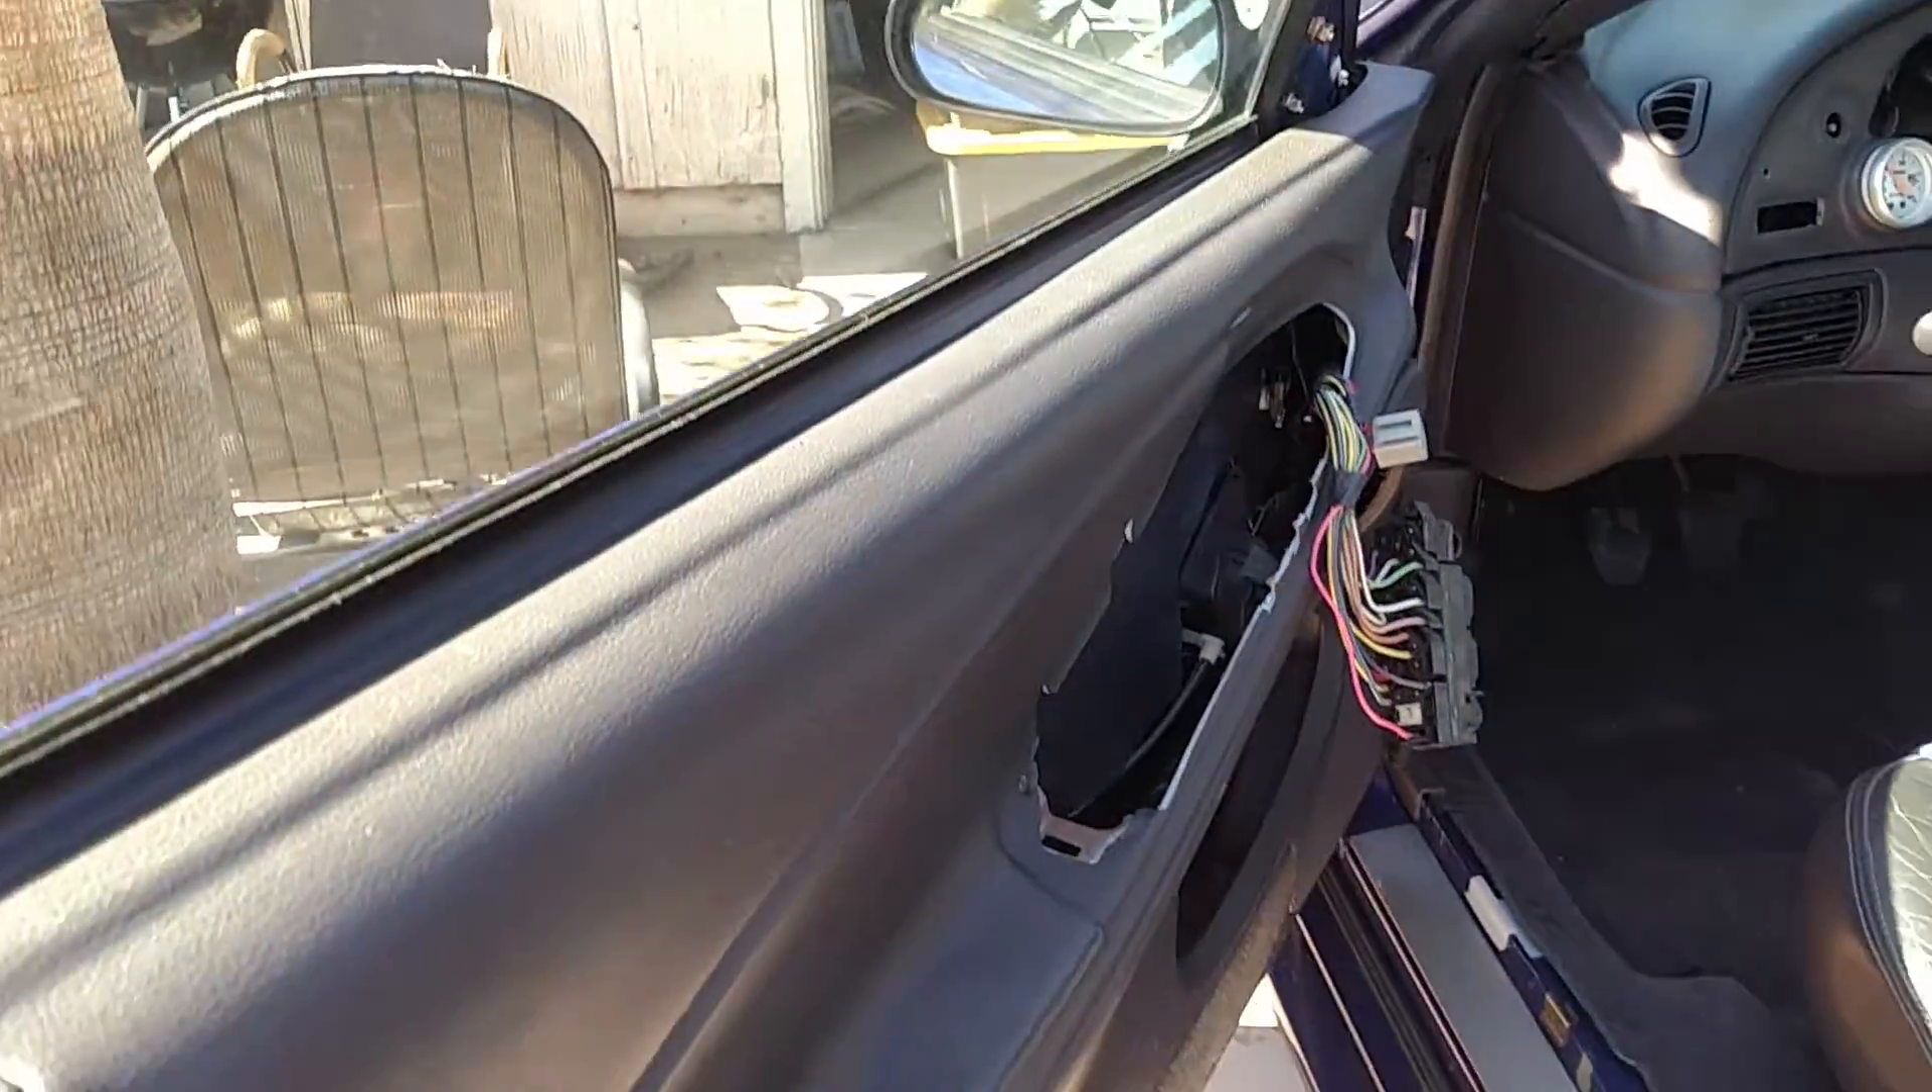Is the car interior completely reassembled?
No.